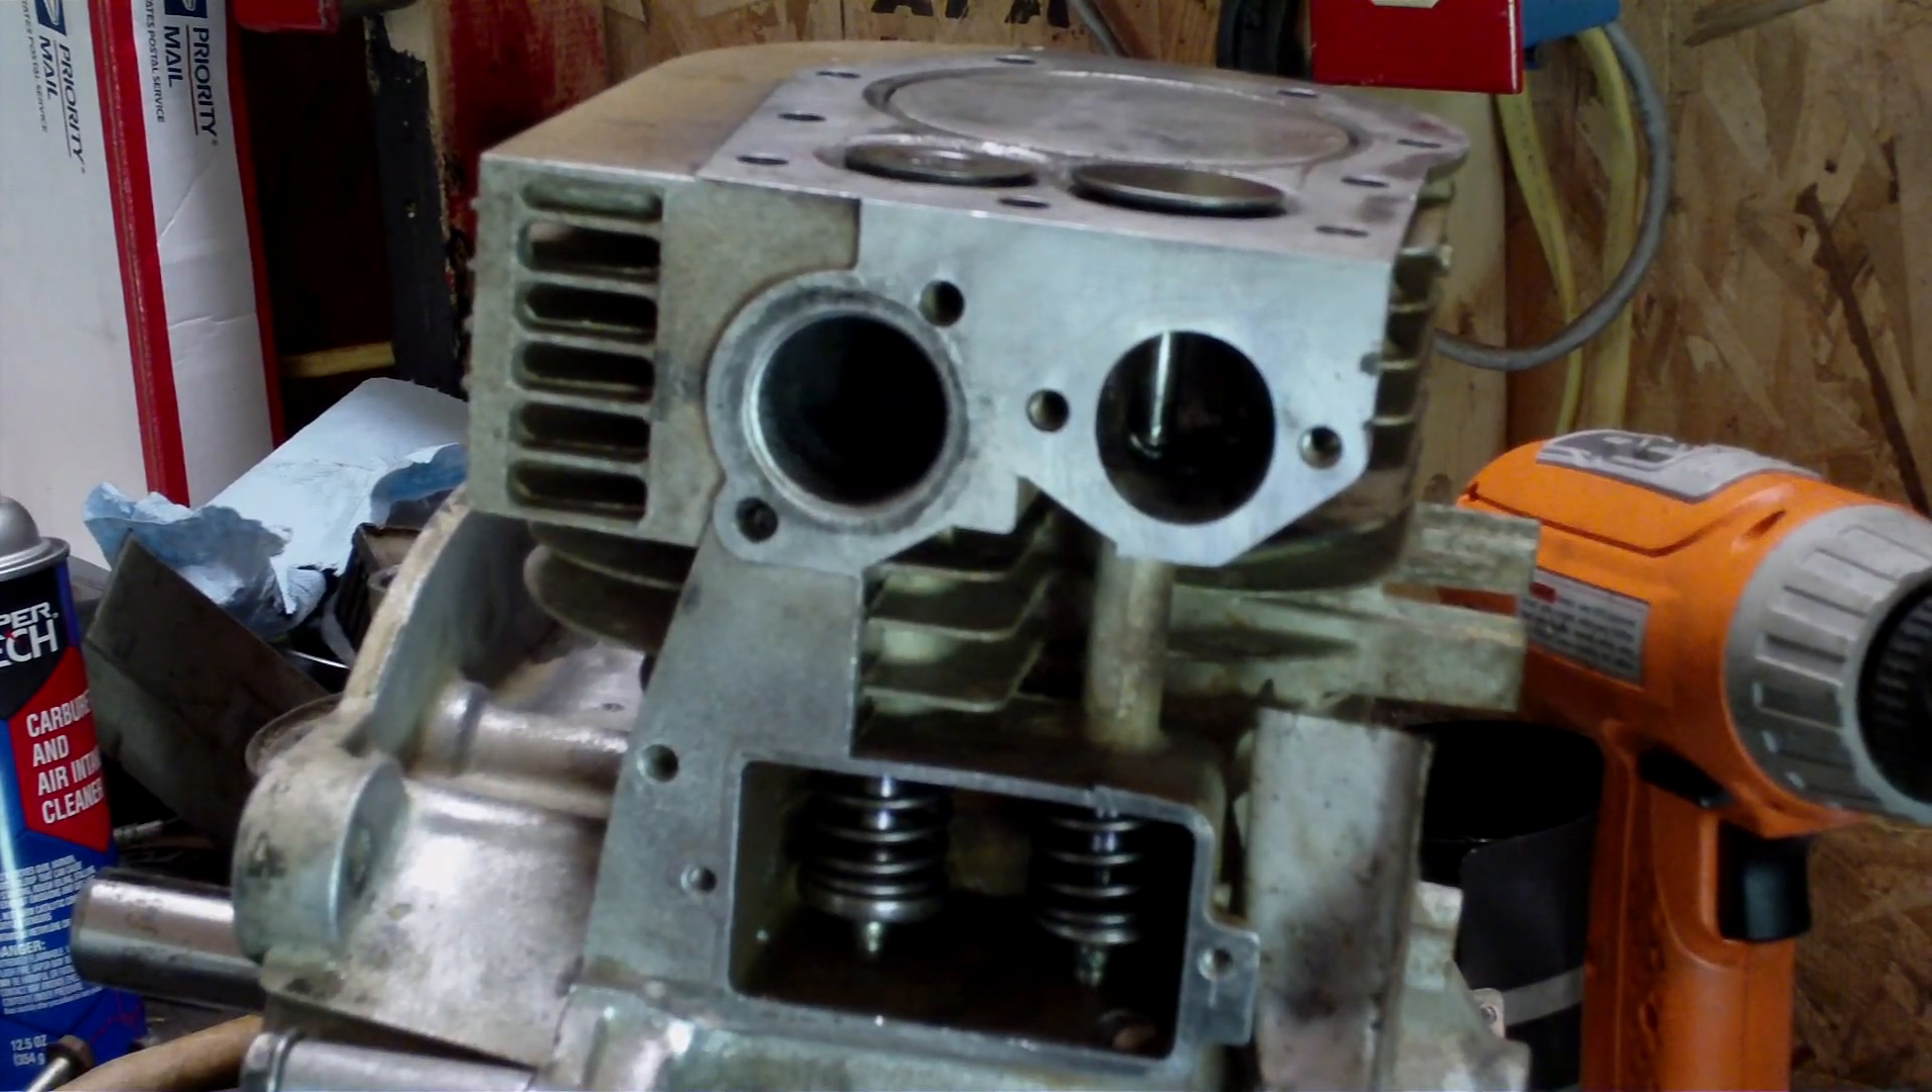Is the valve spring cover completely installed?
No.